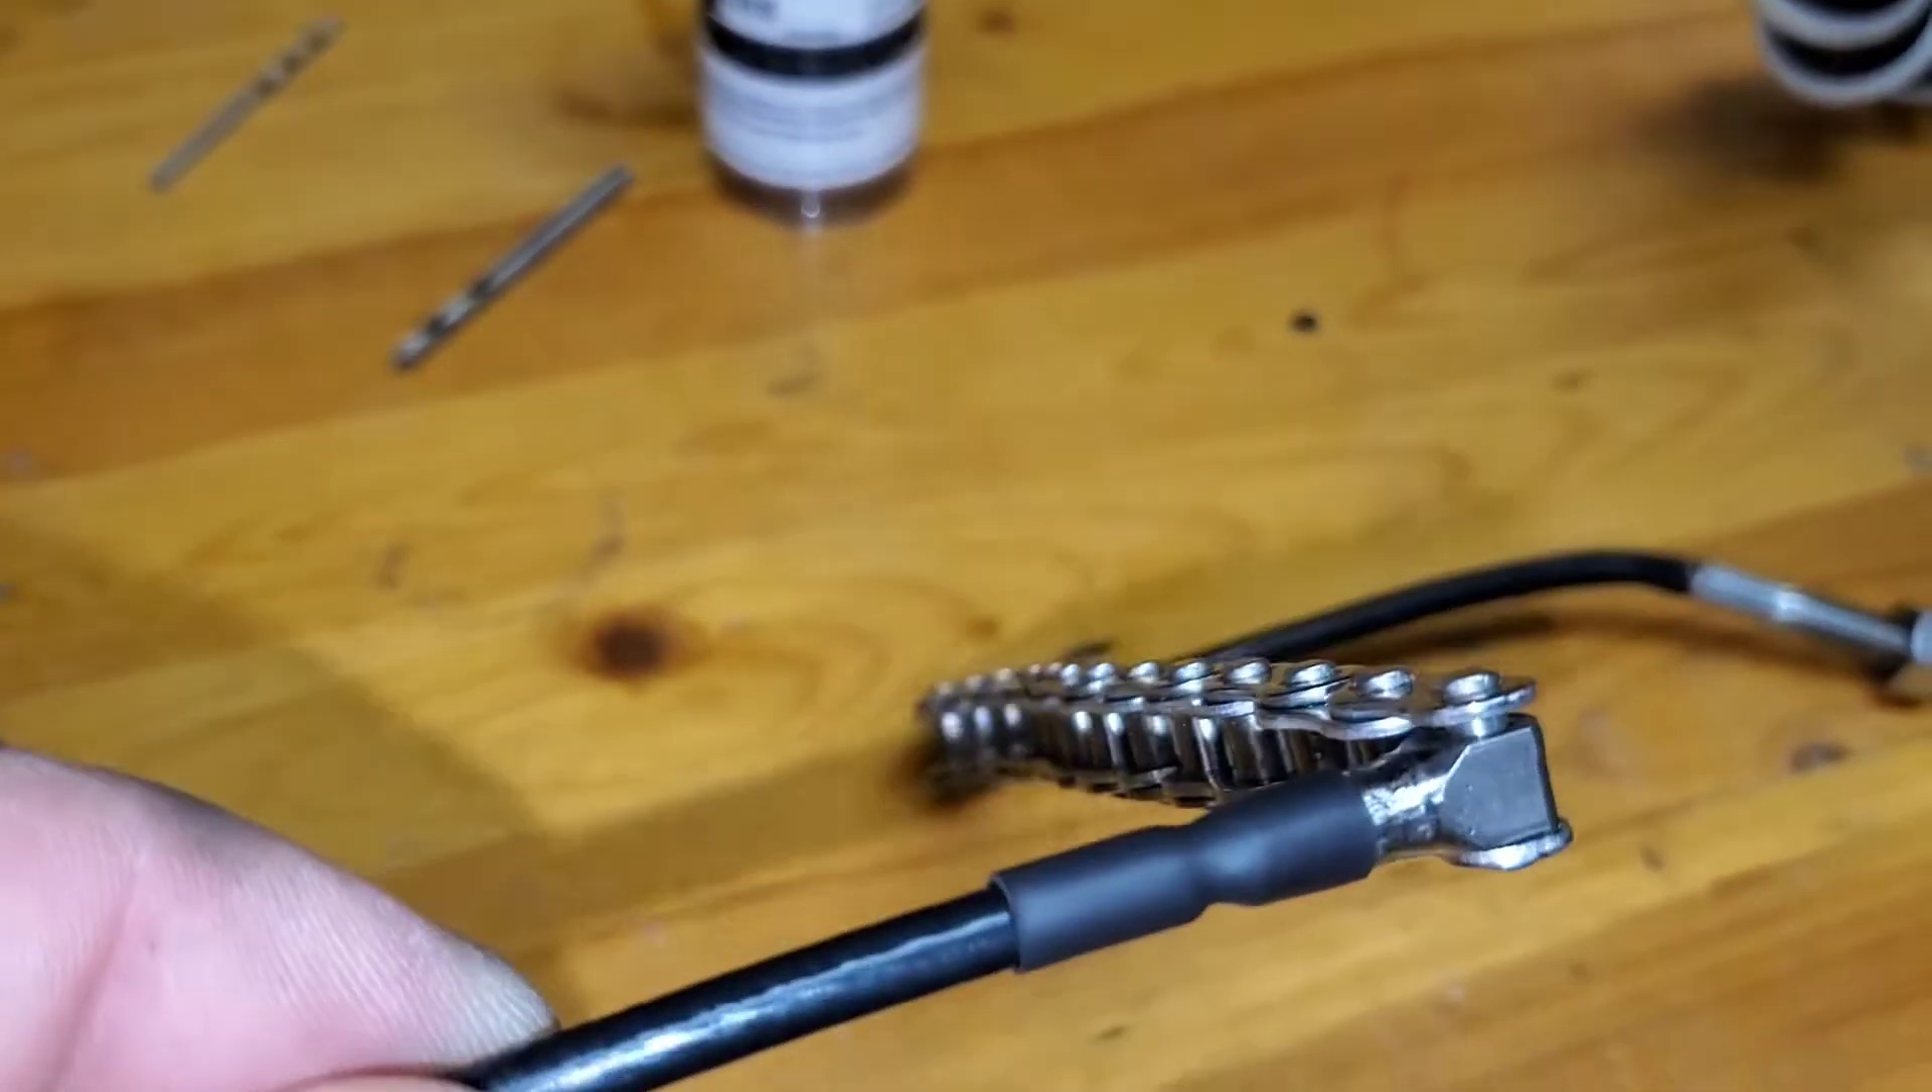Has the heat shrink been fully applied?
Yes.